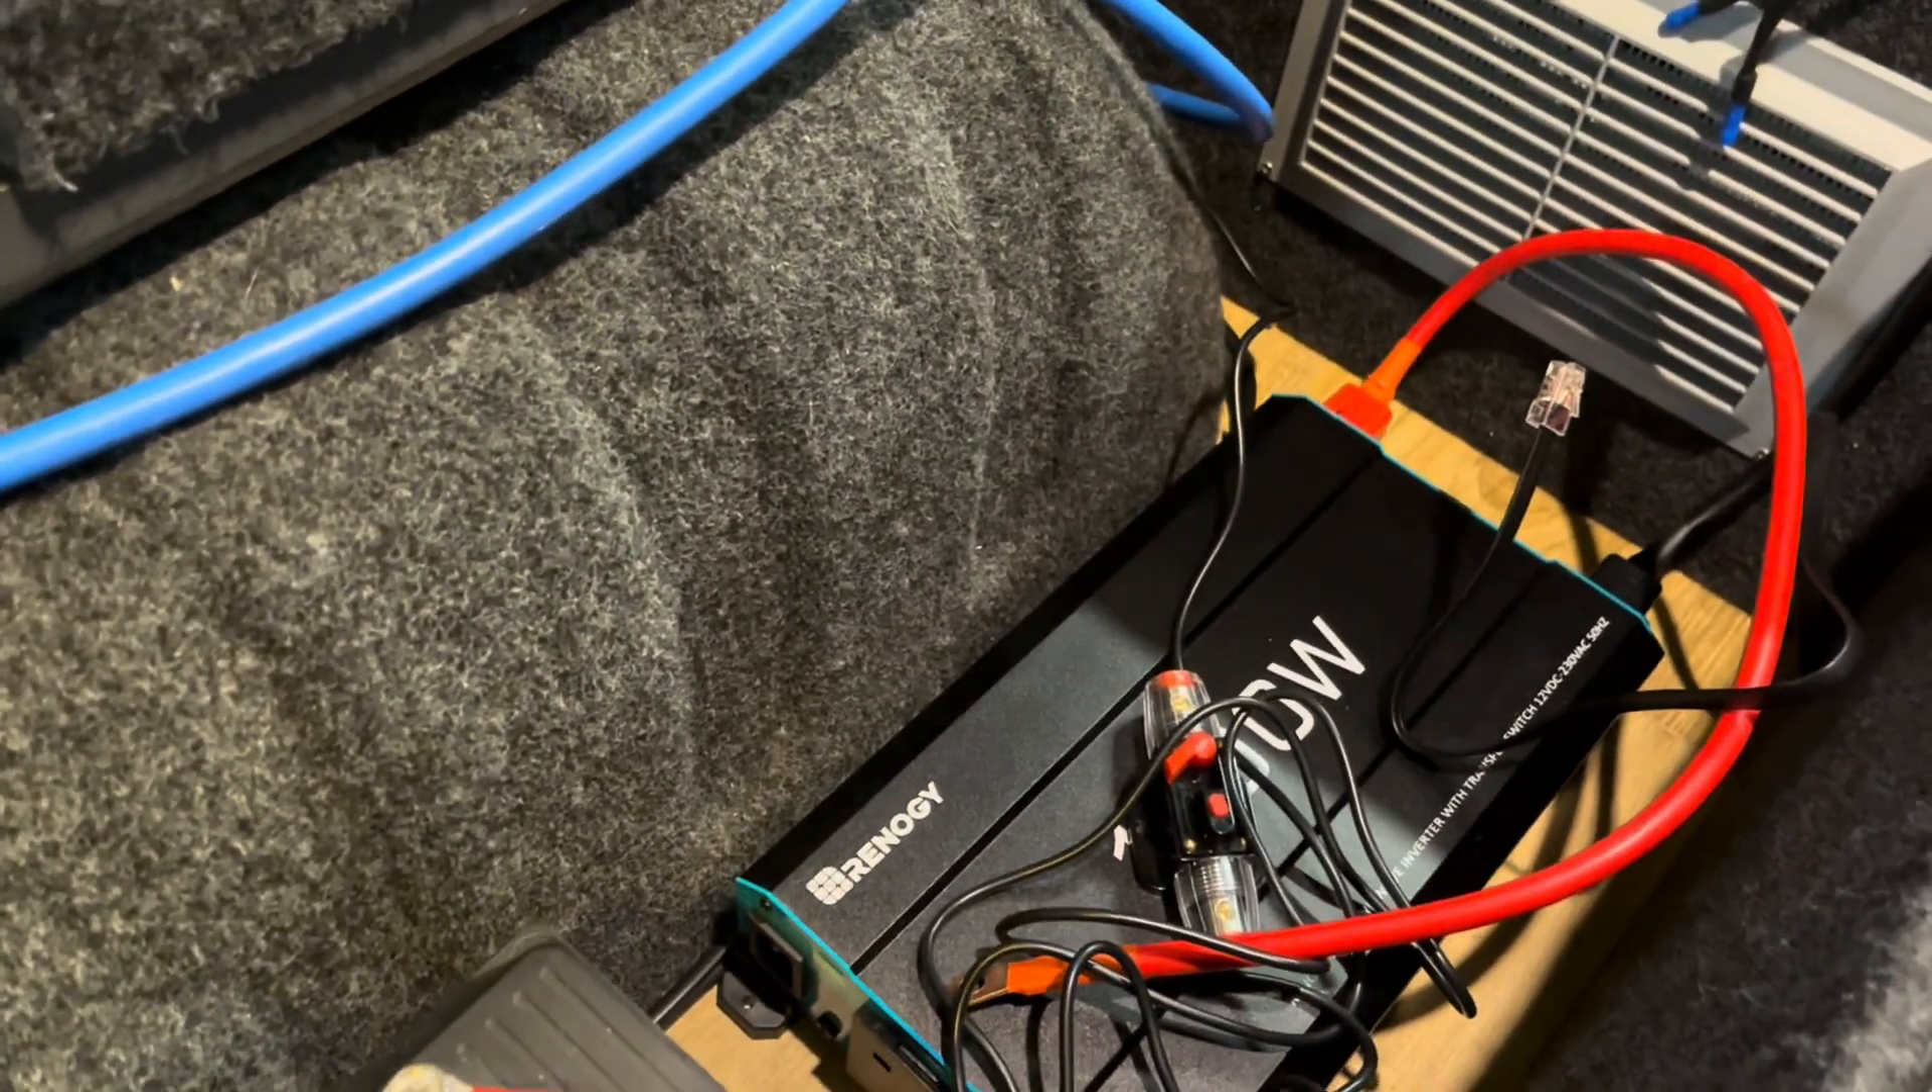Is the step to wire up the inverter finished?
No.